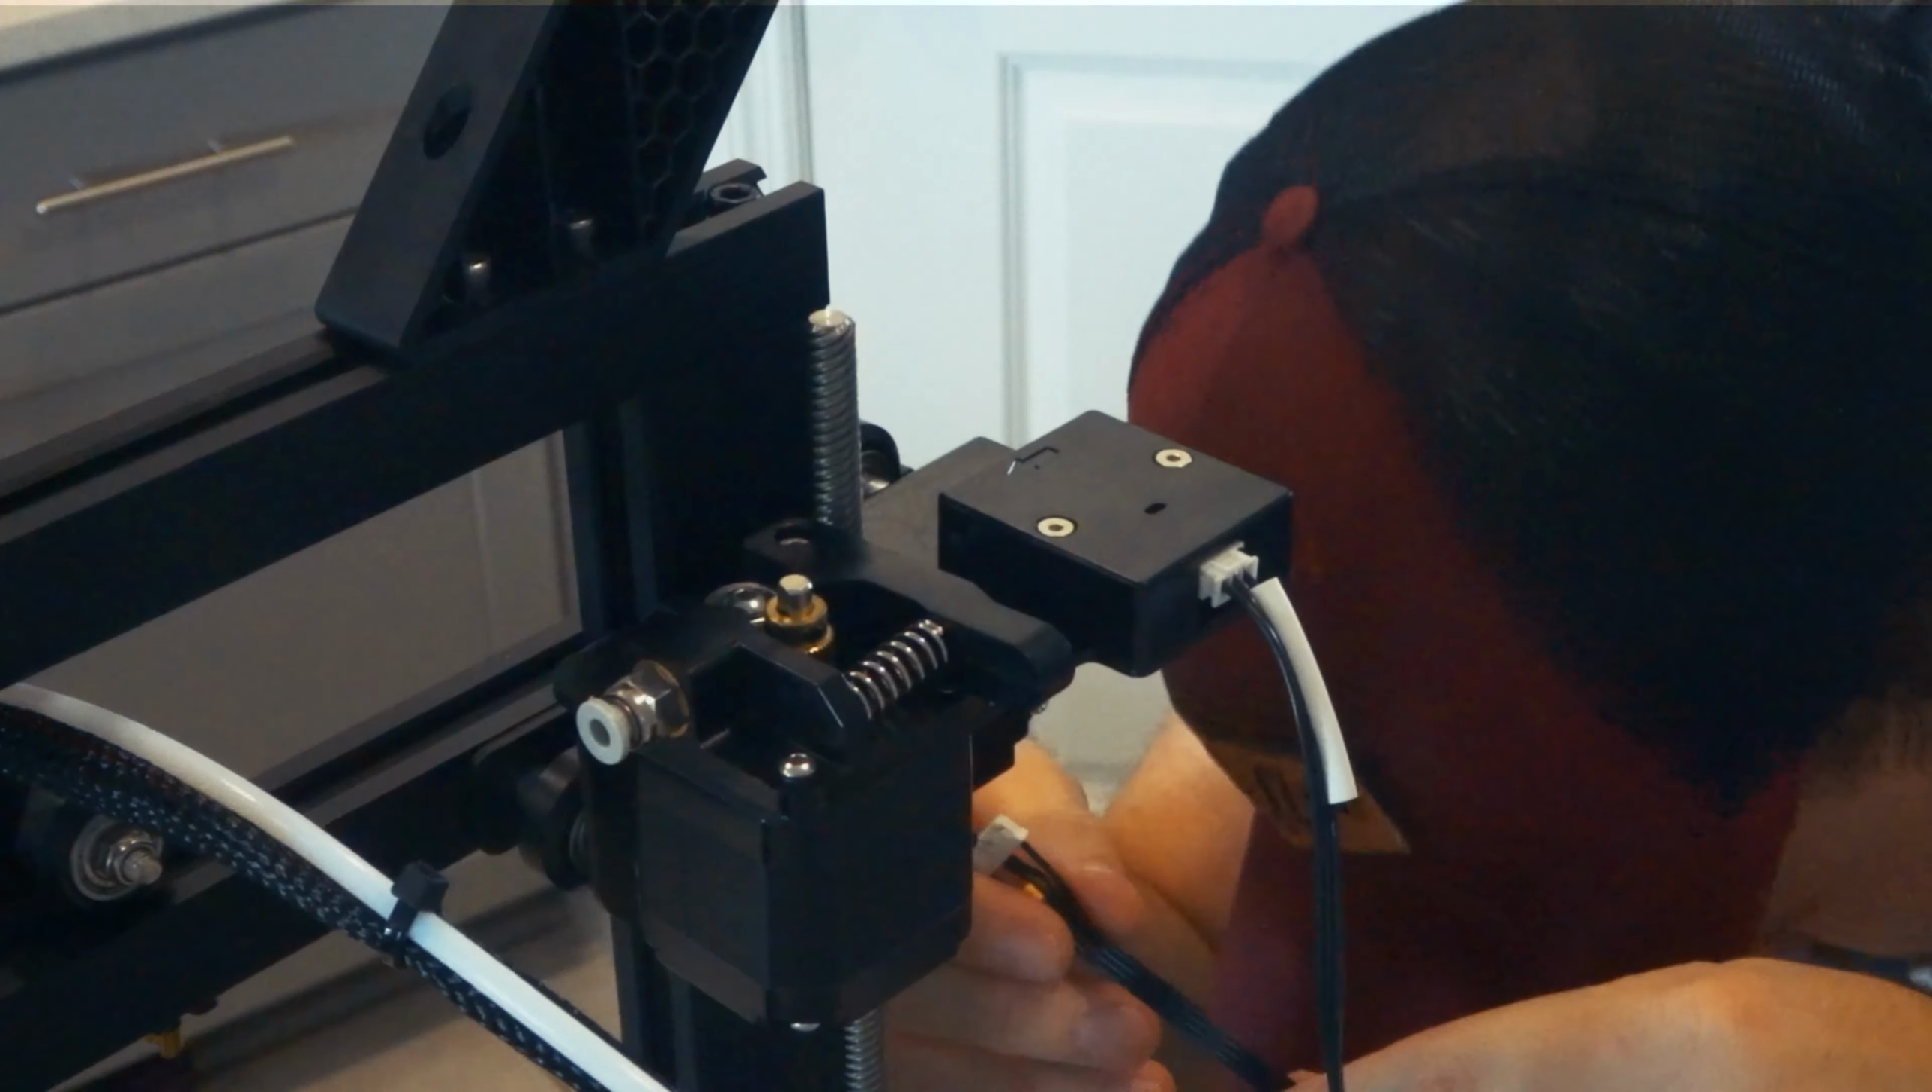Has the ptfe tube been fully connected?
No.